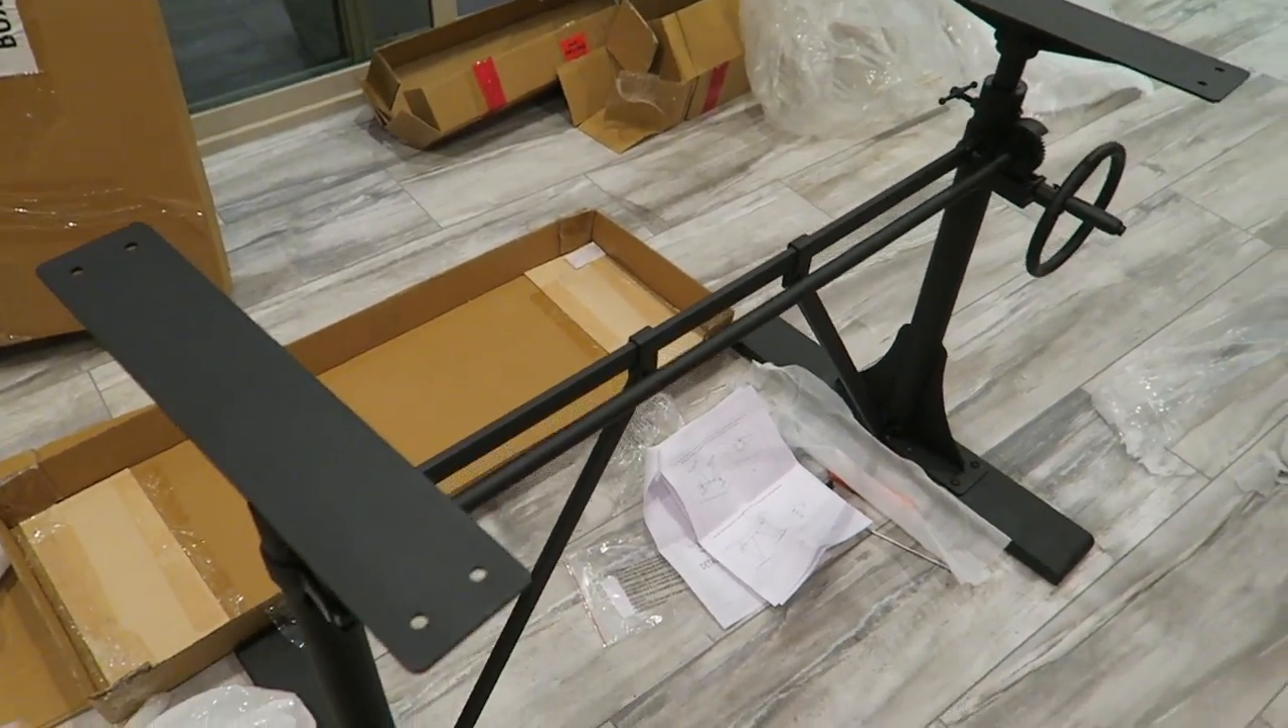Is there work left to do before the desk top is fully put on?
Yes.